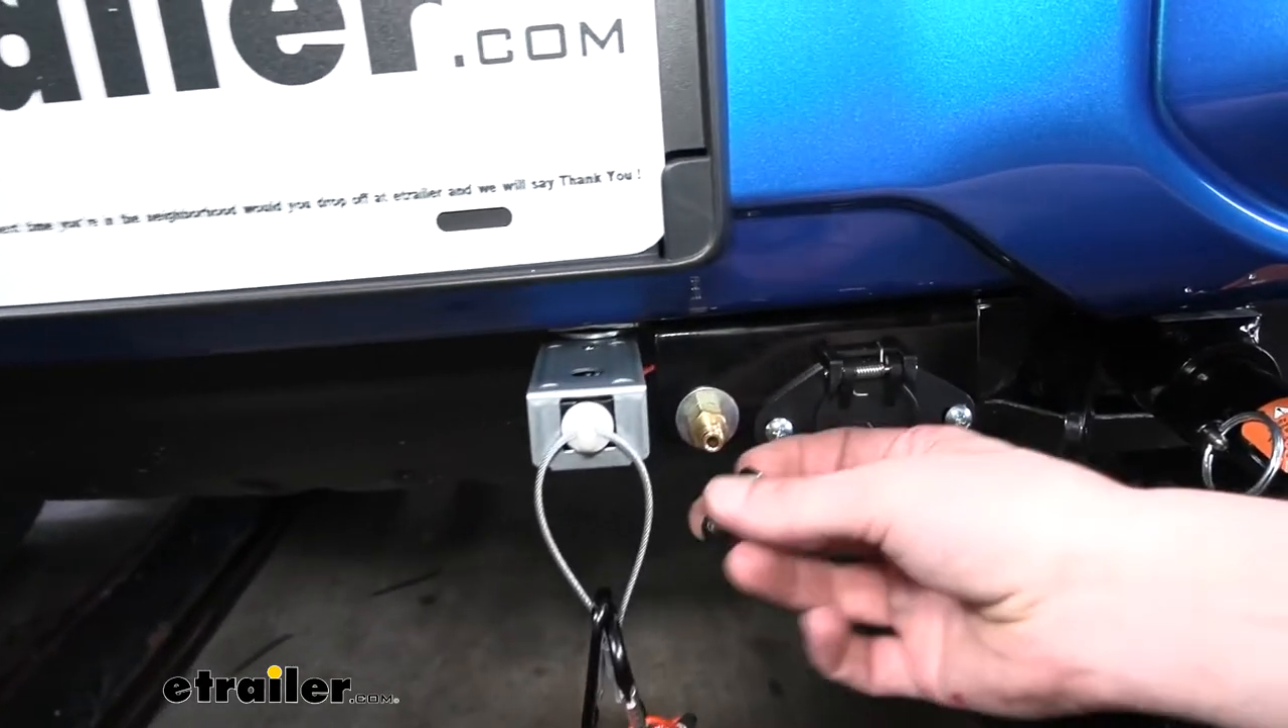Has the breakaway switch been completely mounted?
Yes.